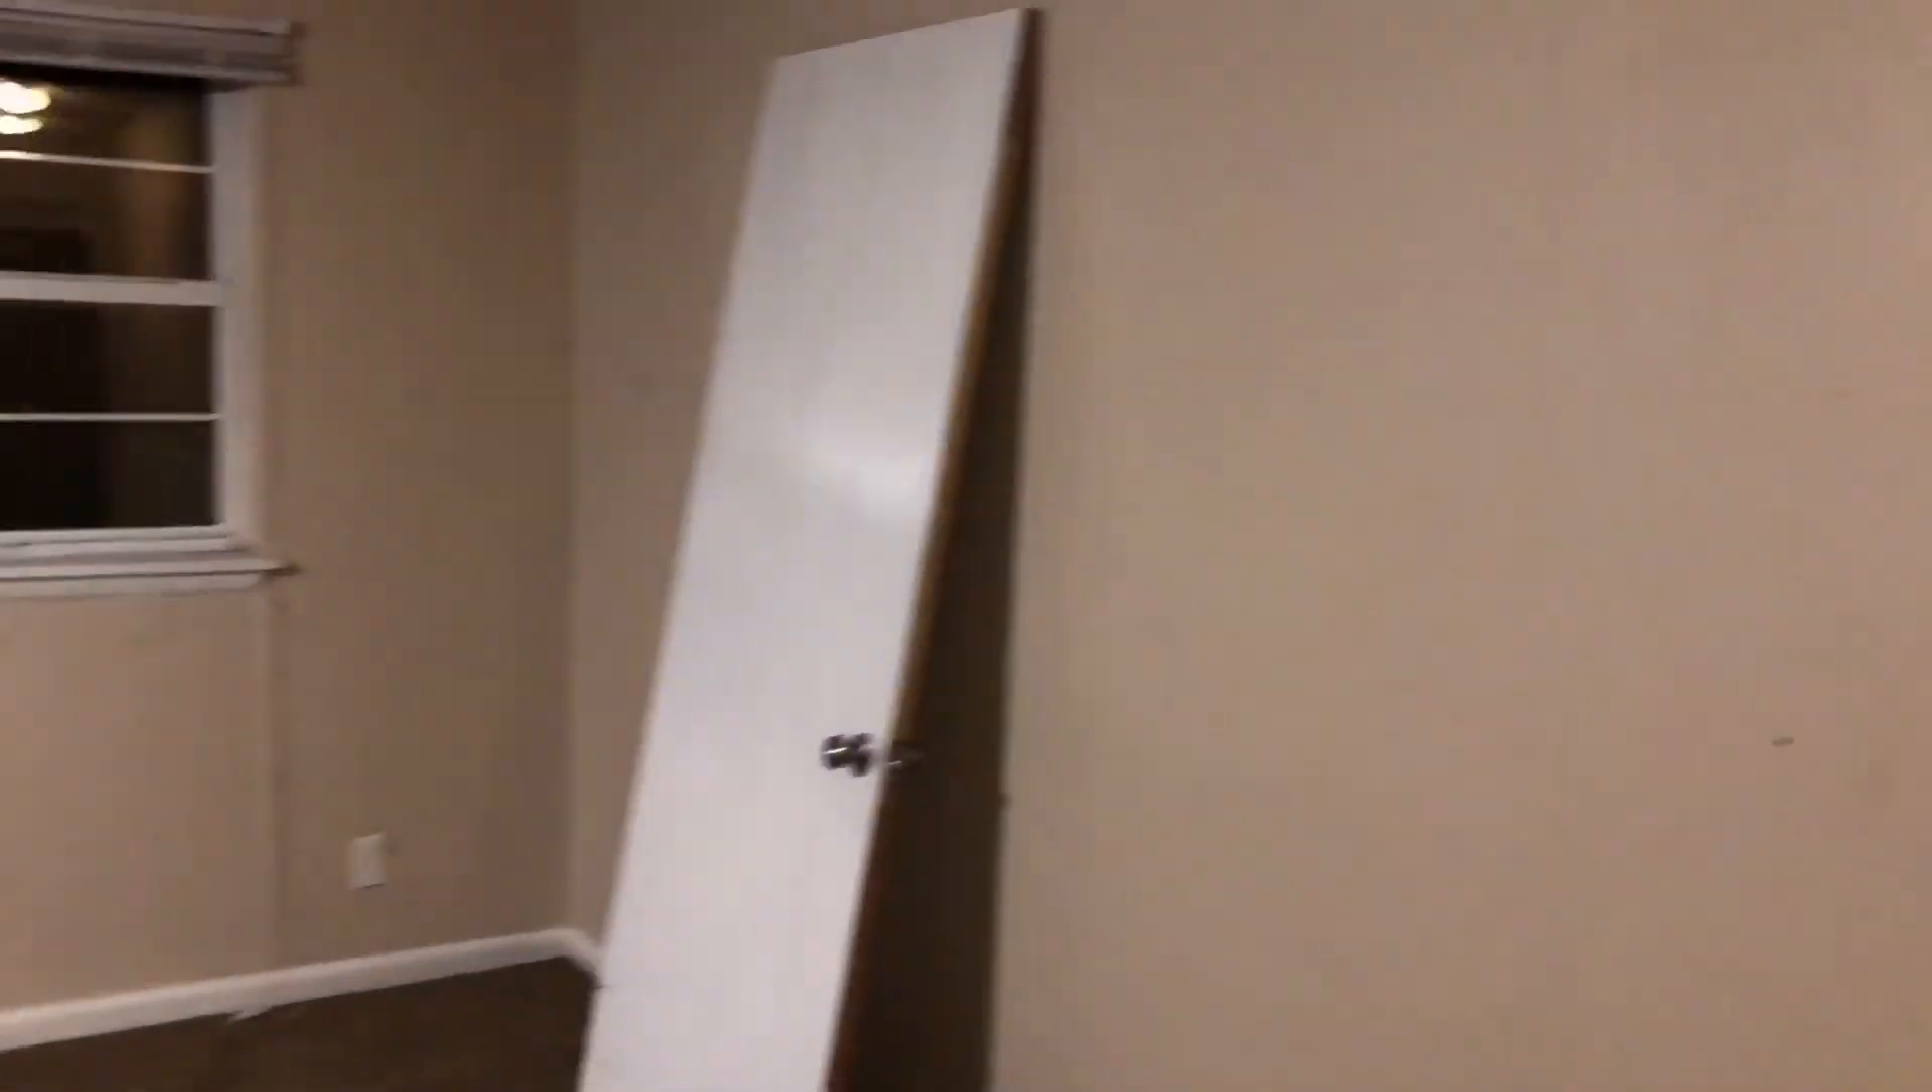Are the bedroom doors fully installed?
No.